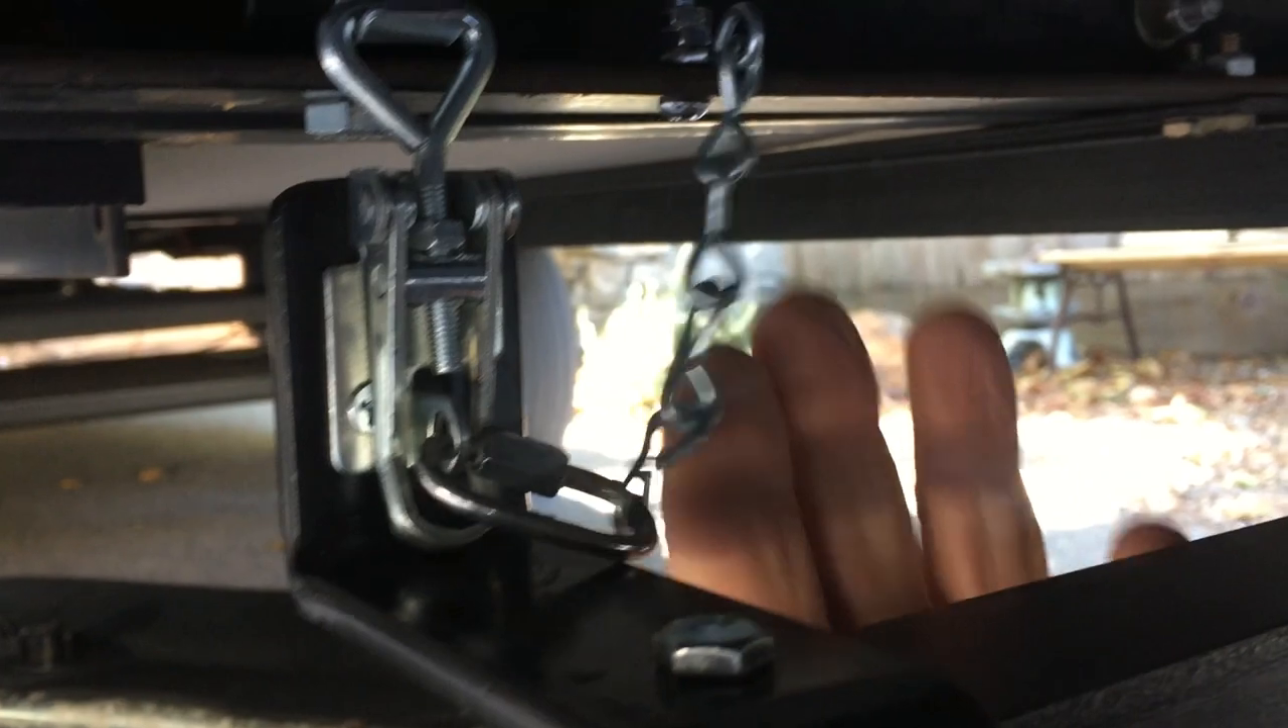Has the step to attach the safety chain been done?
Yes.